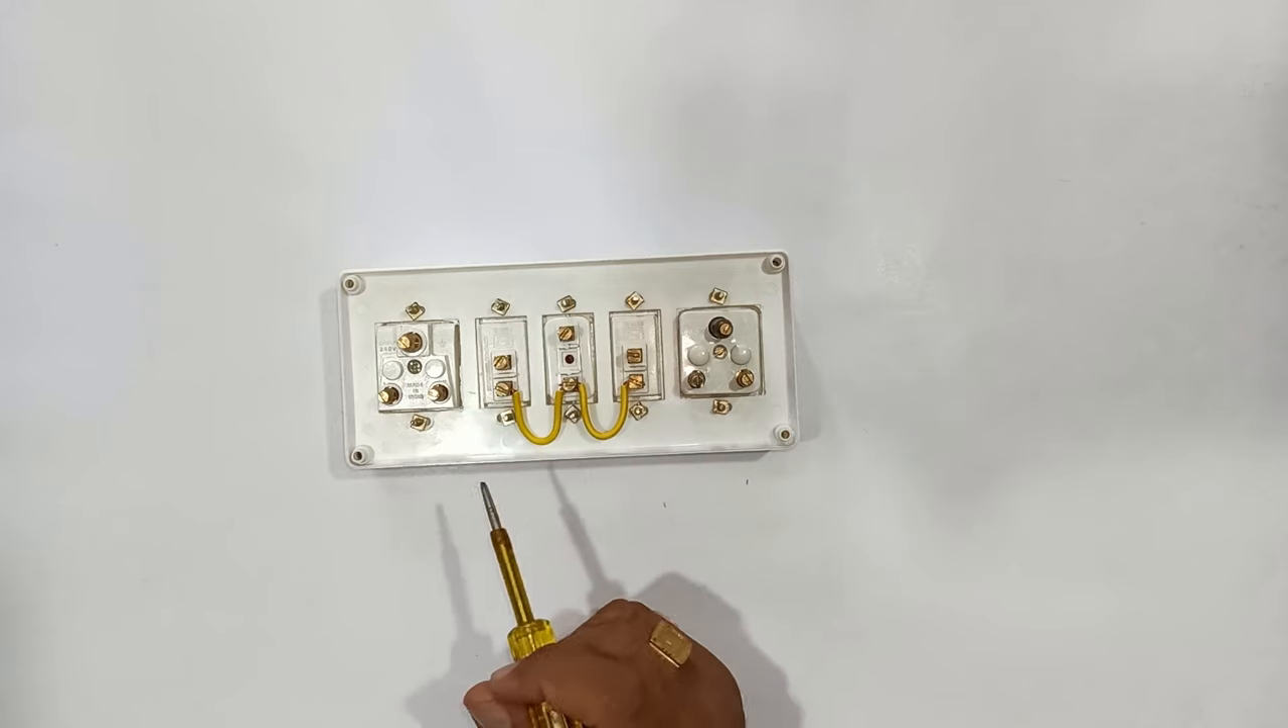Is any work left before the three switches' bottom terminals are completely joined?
No.